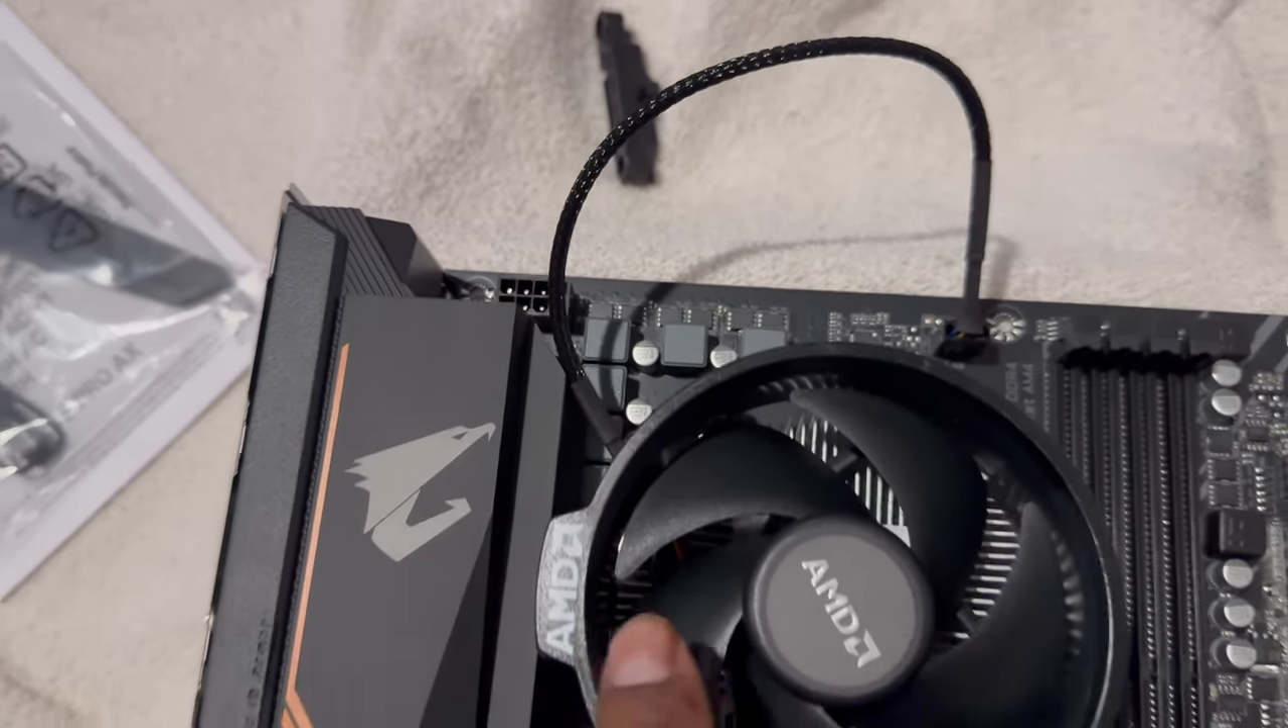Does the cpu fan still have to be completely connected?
No.